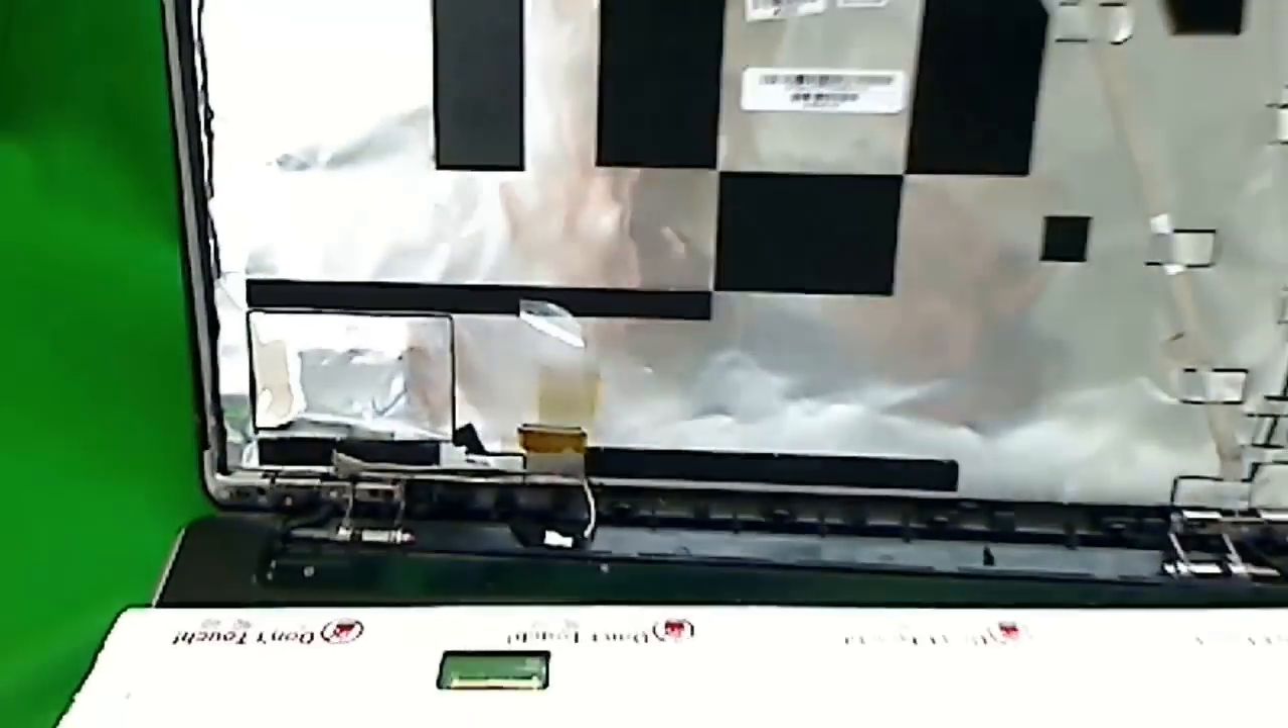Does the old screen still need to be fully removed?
No.